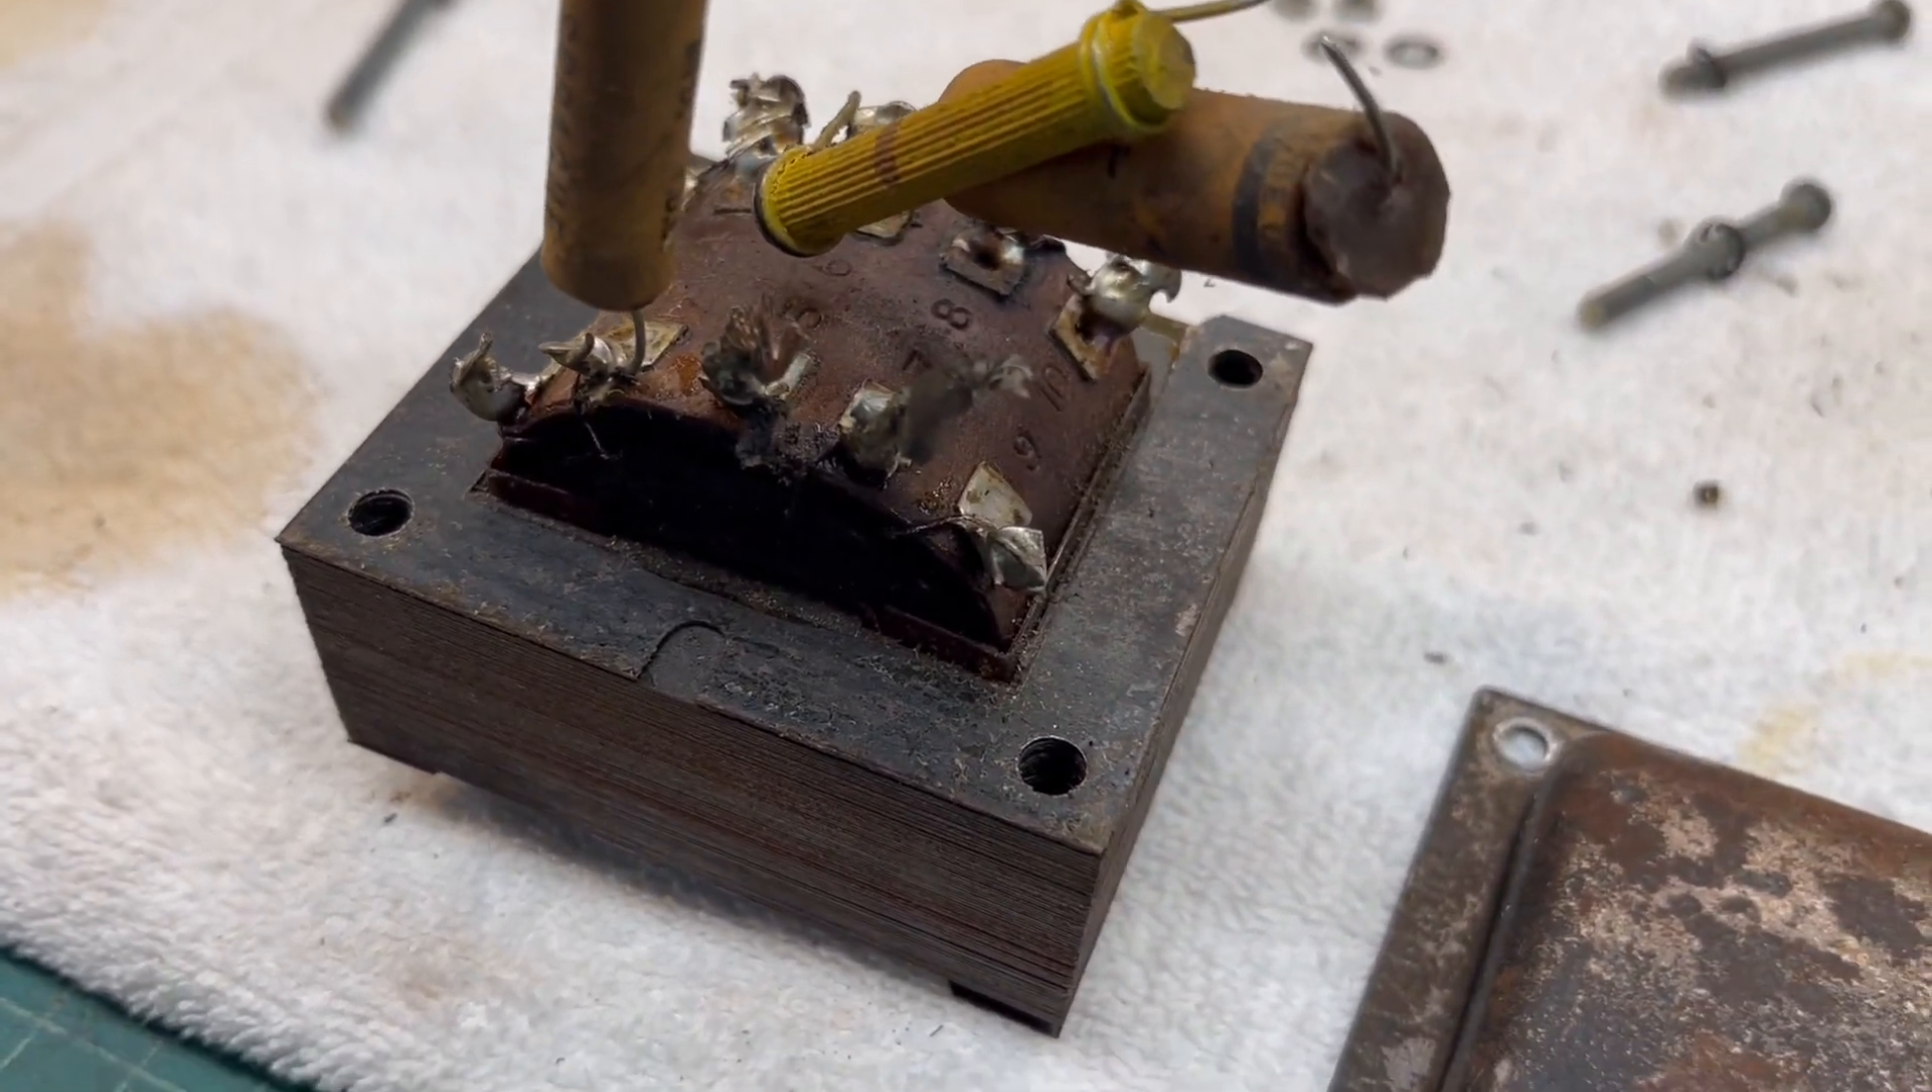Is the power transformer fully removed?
Yes.